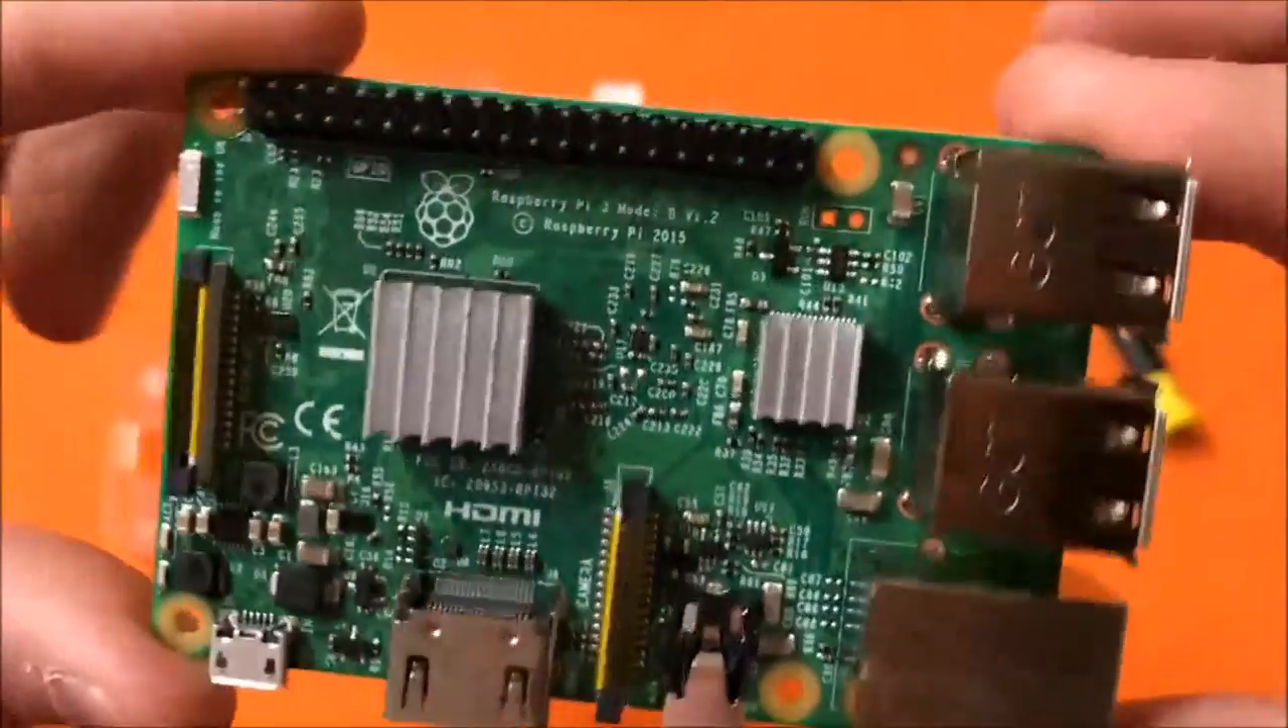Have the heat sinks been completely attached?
Yes.